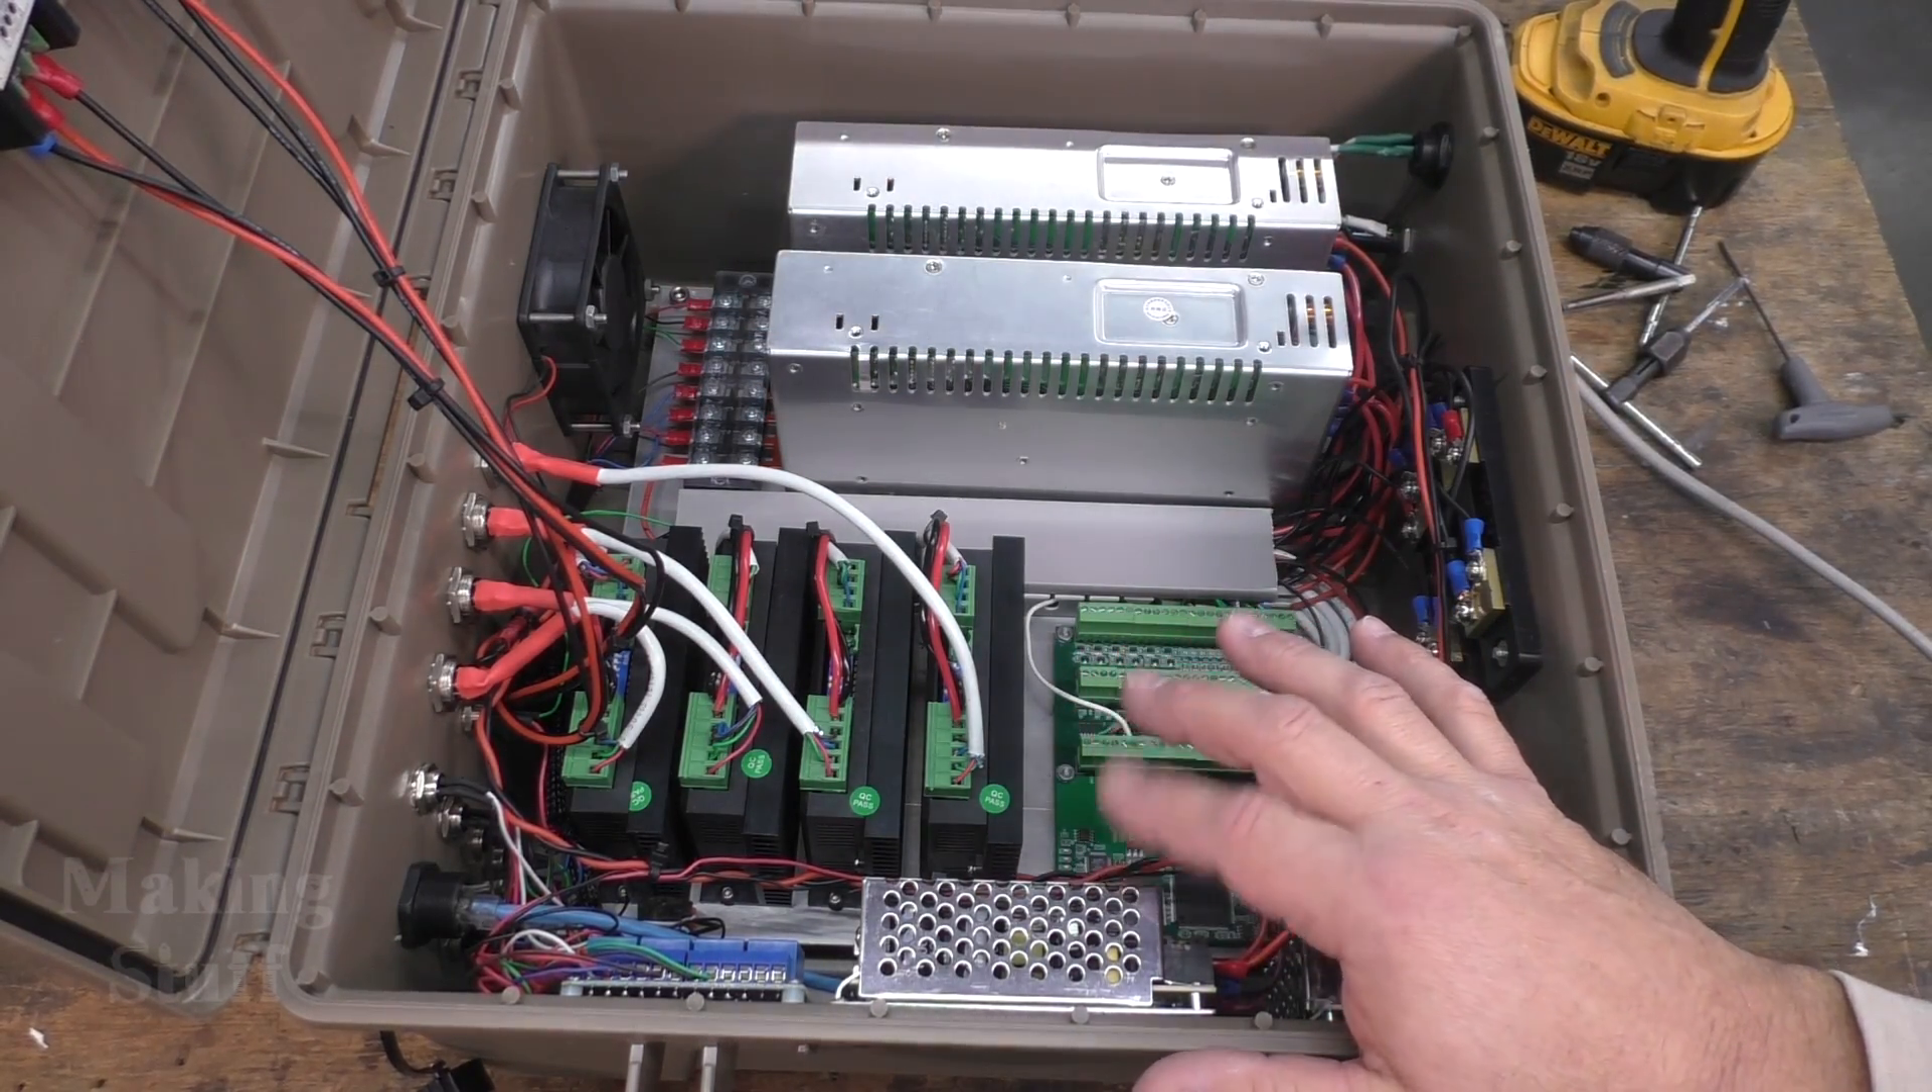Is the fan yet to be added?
No.